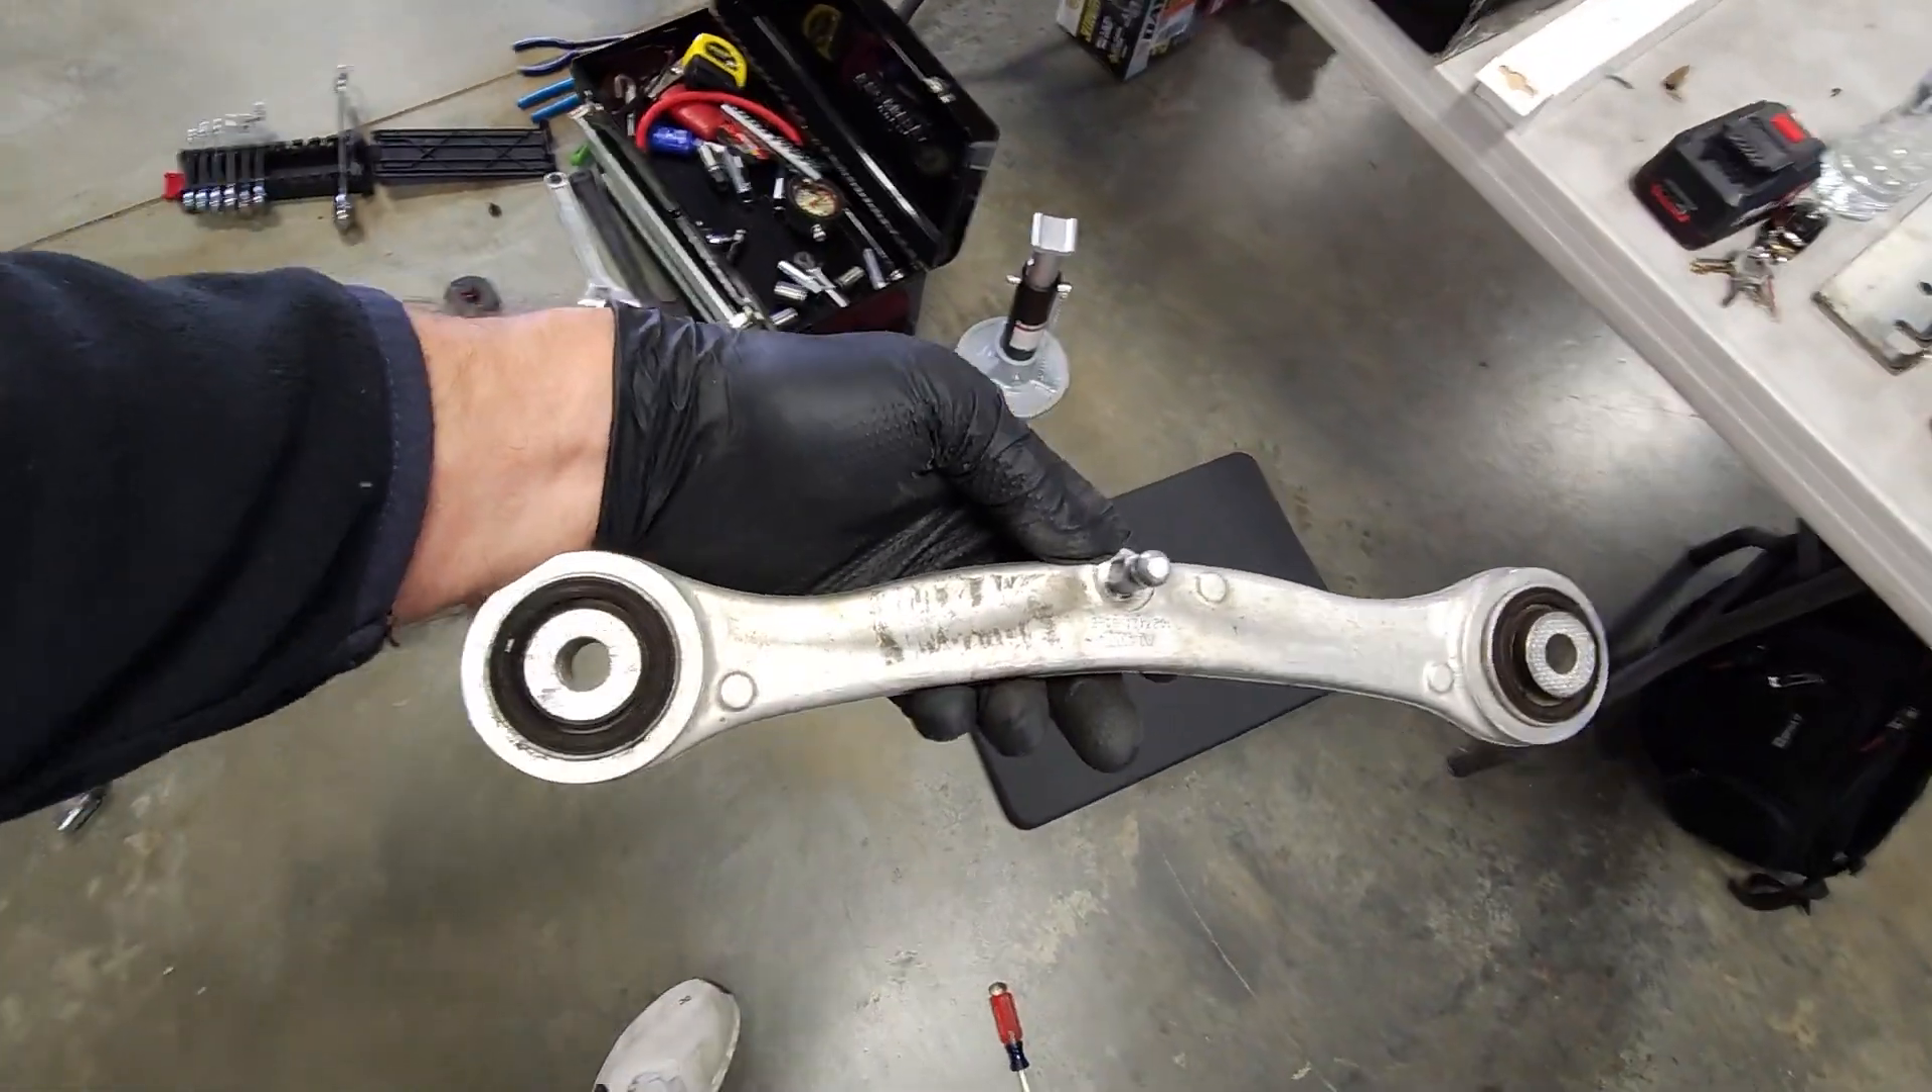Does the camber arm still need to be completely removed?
No.